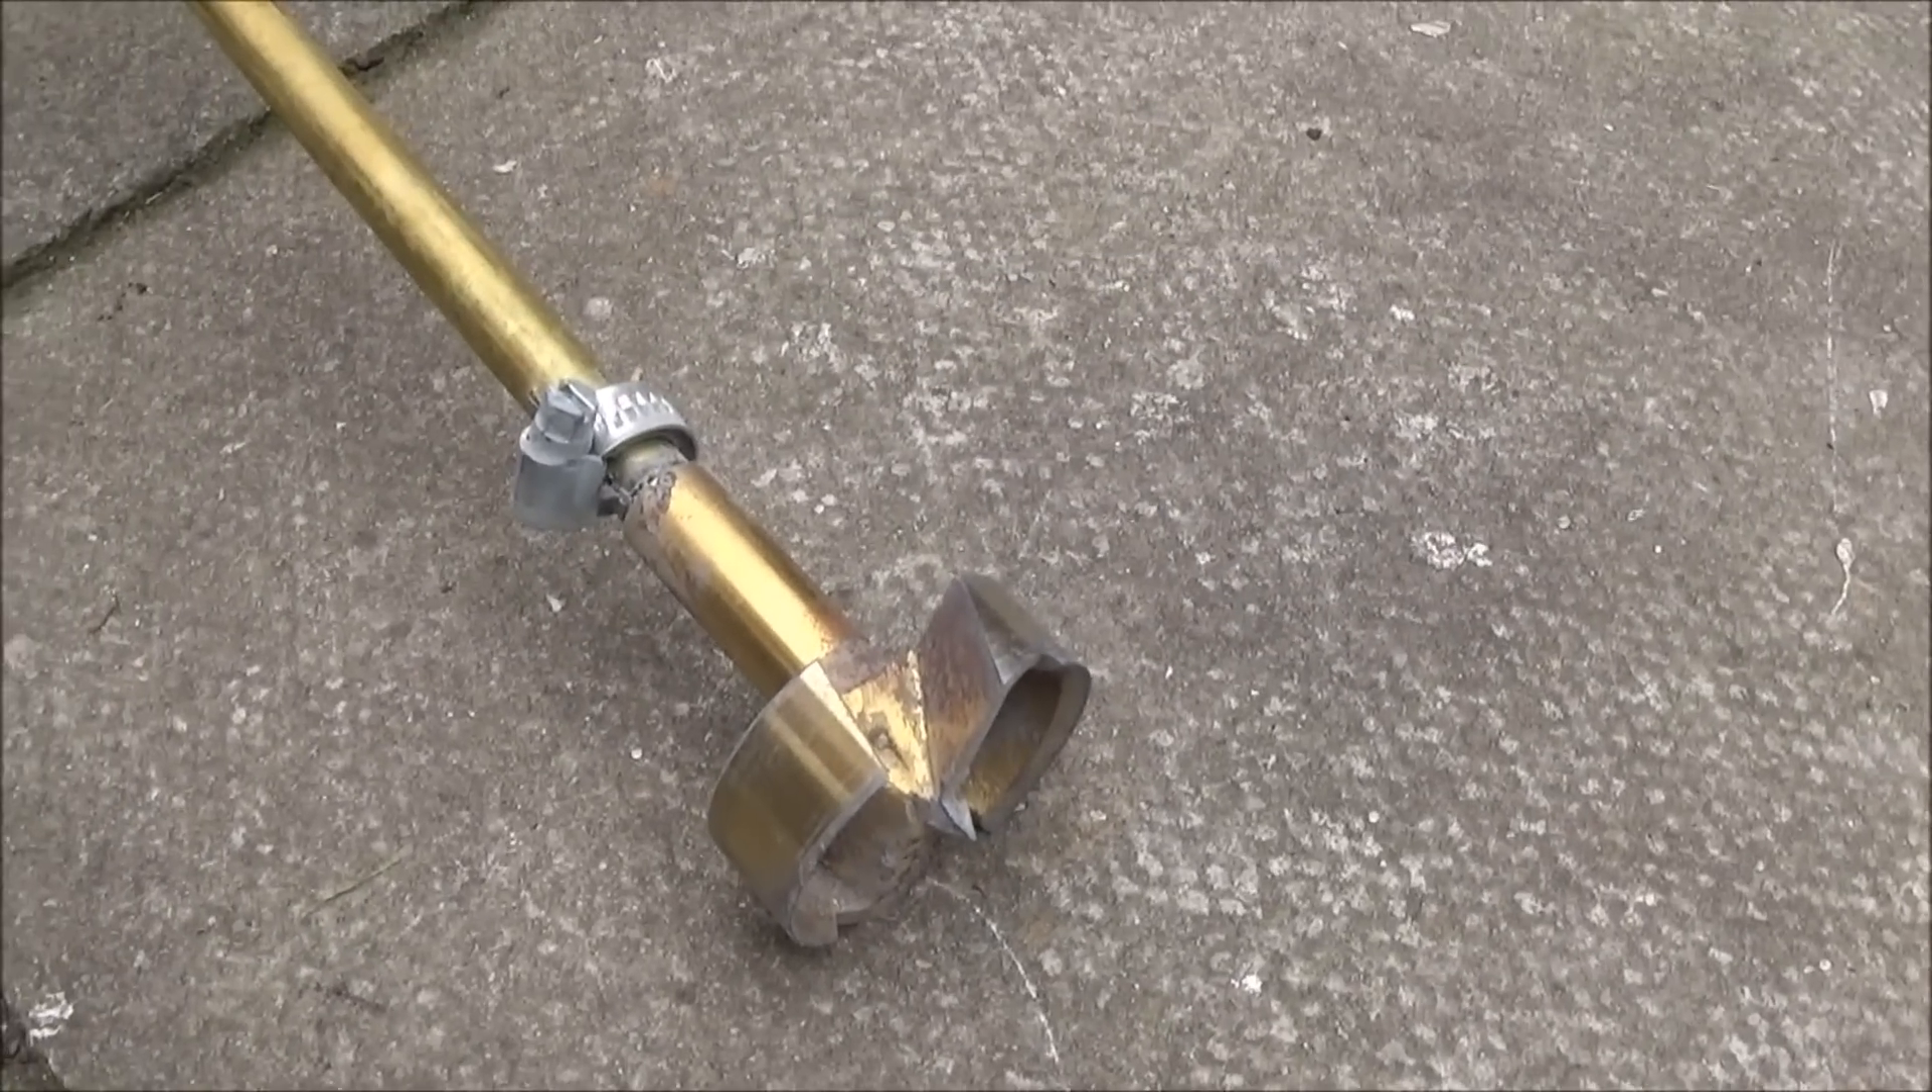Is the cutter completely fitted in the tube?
Yes.